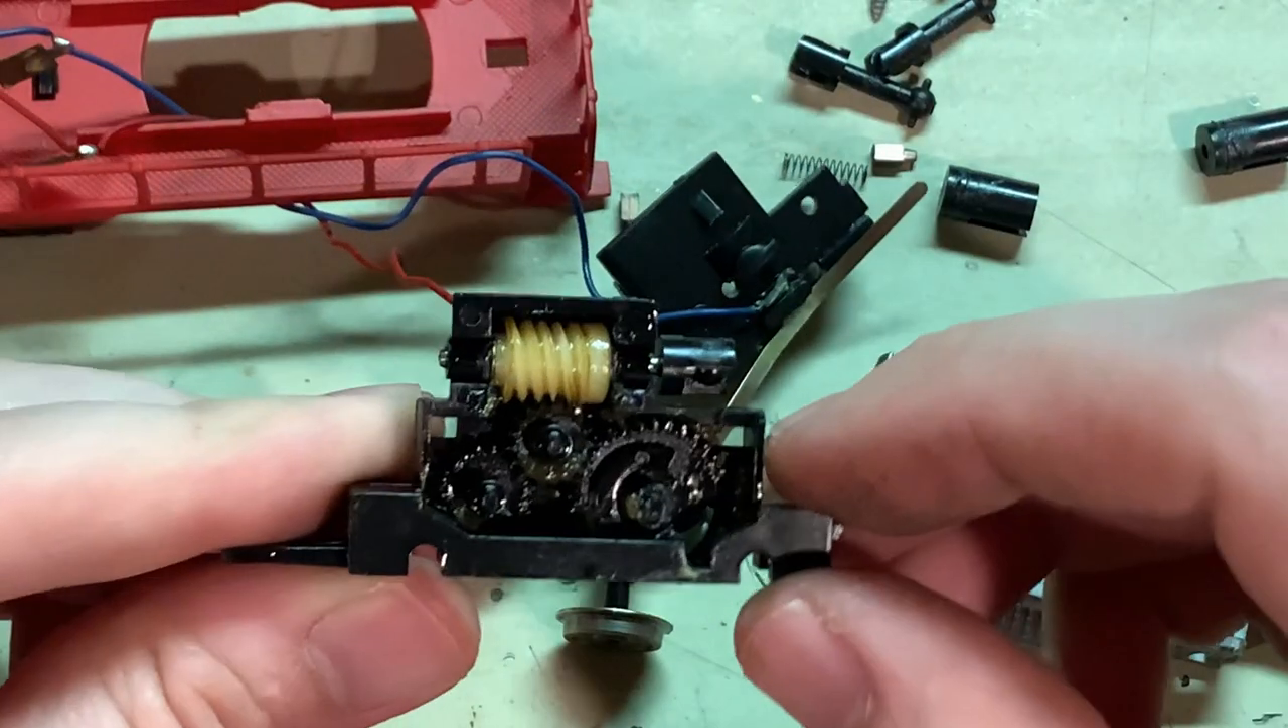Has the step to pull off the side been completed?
Yes.